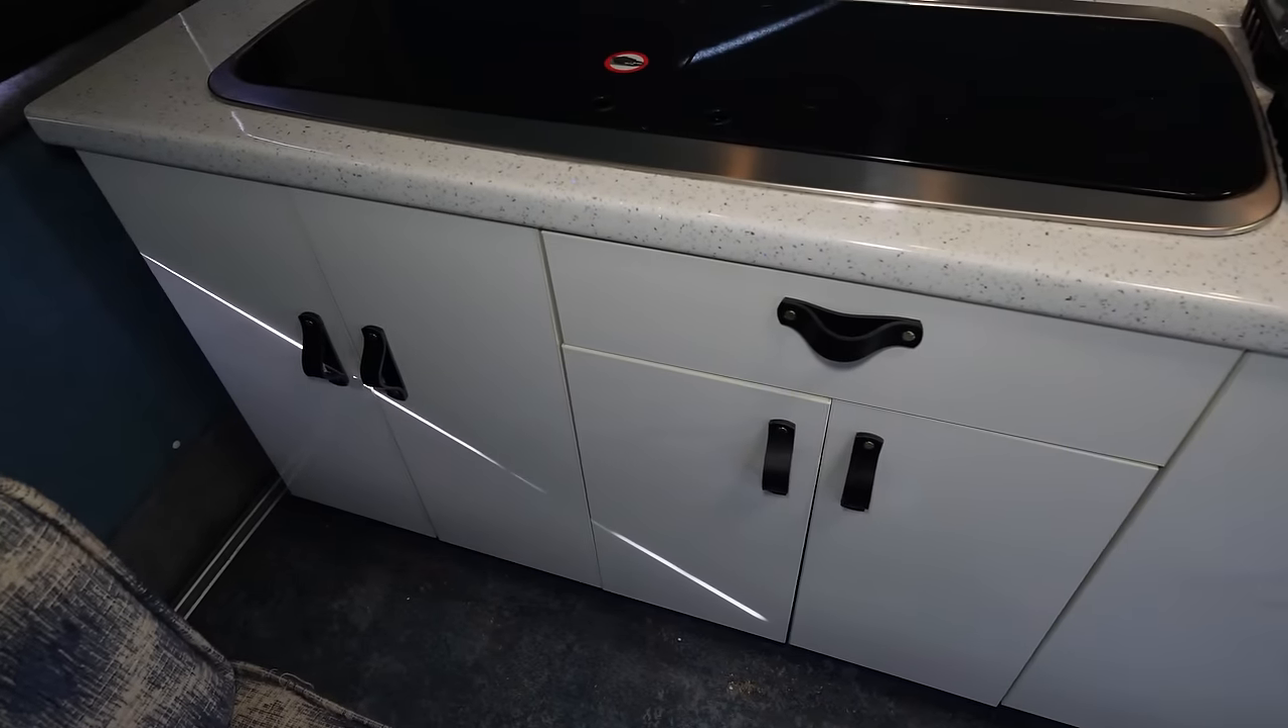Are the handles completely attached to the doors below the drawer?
Yes.